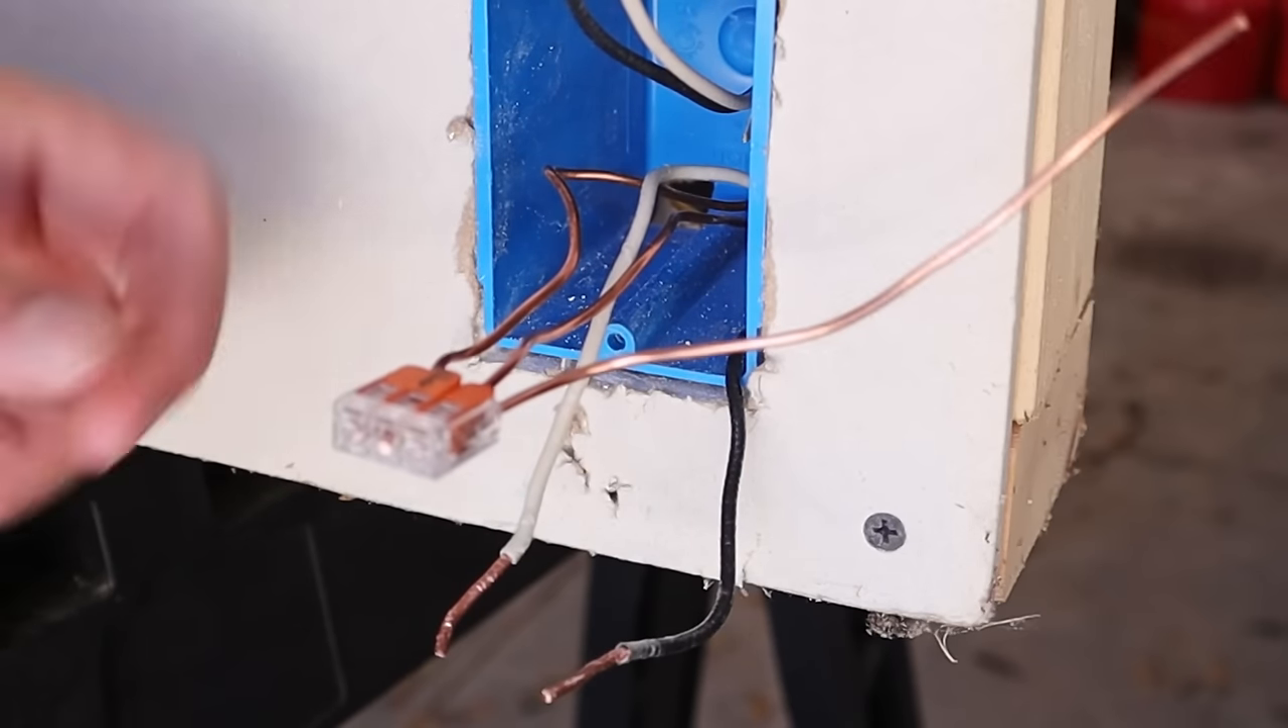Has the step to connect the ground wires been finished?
Yes.